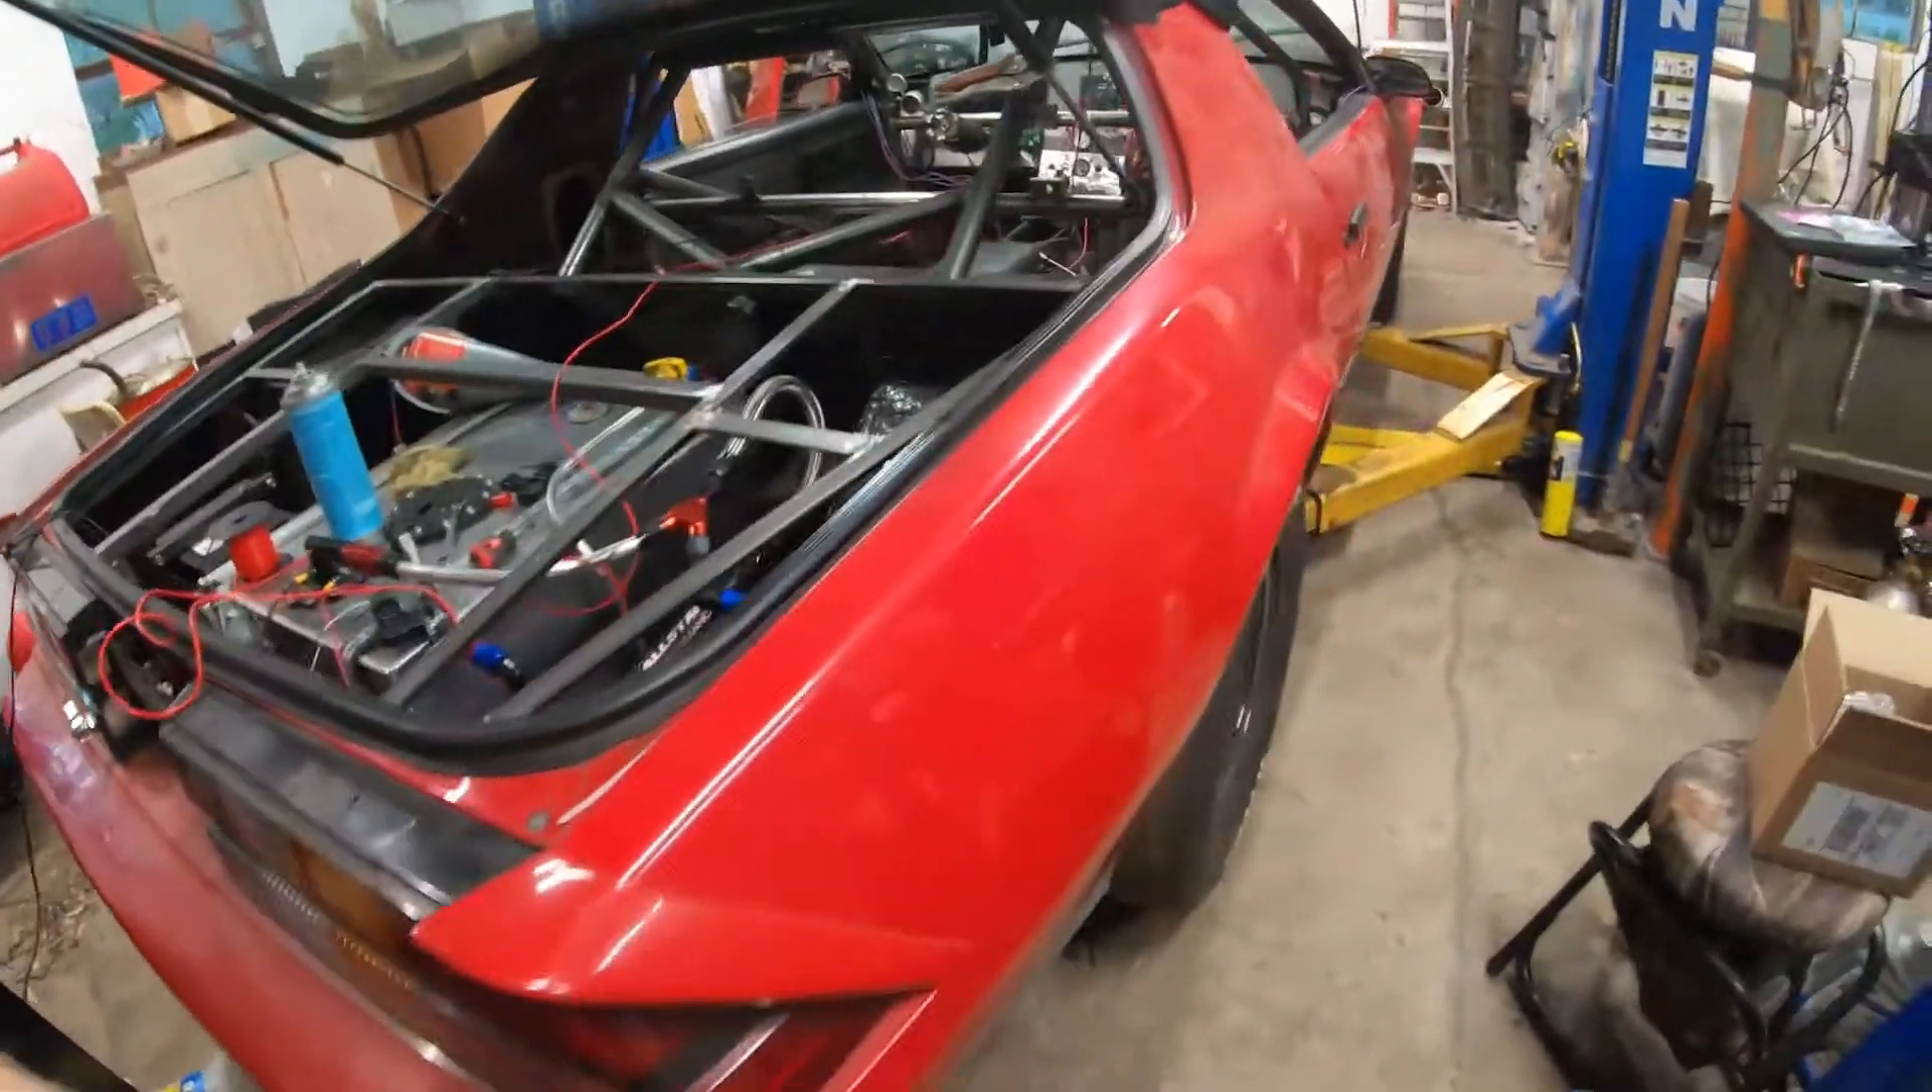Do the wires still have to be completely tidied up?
Yes.